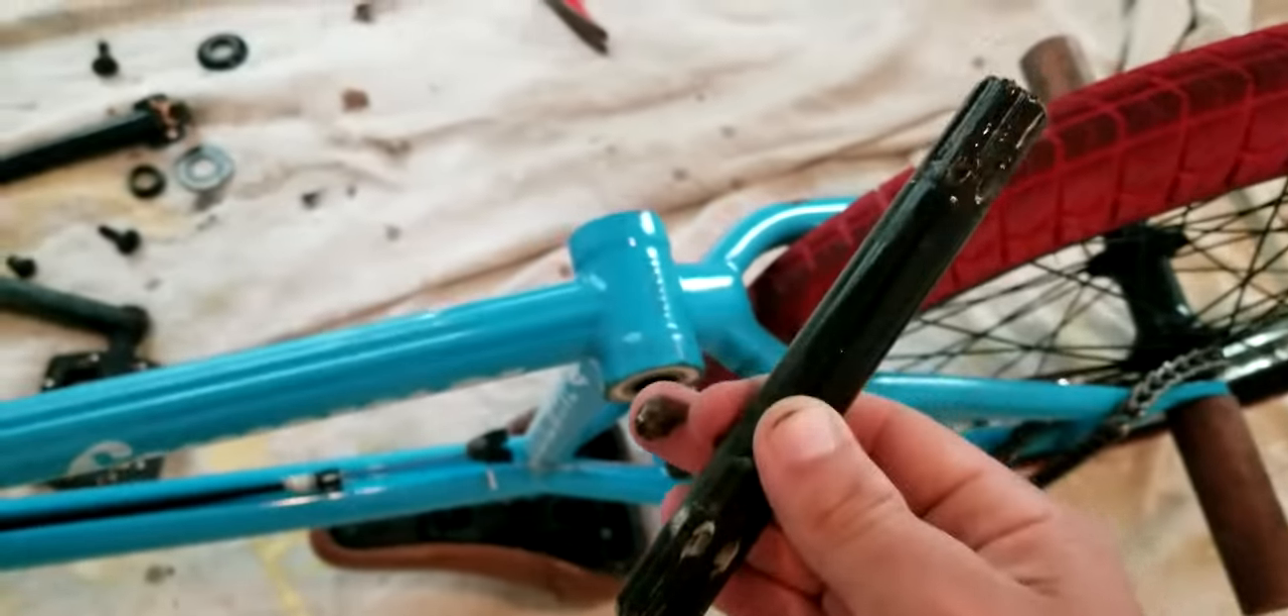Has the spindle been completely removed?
Yes.